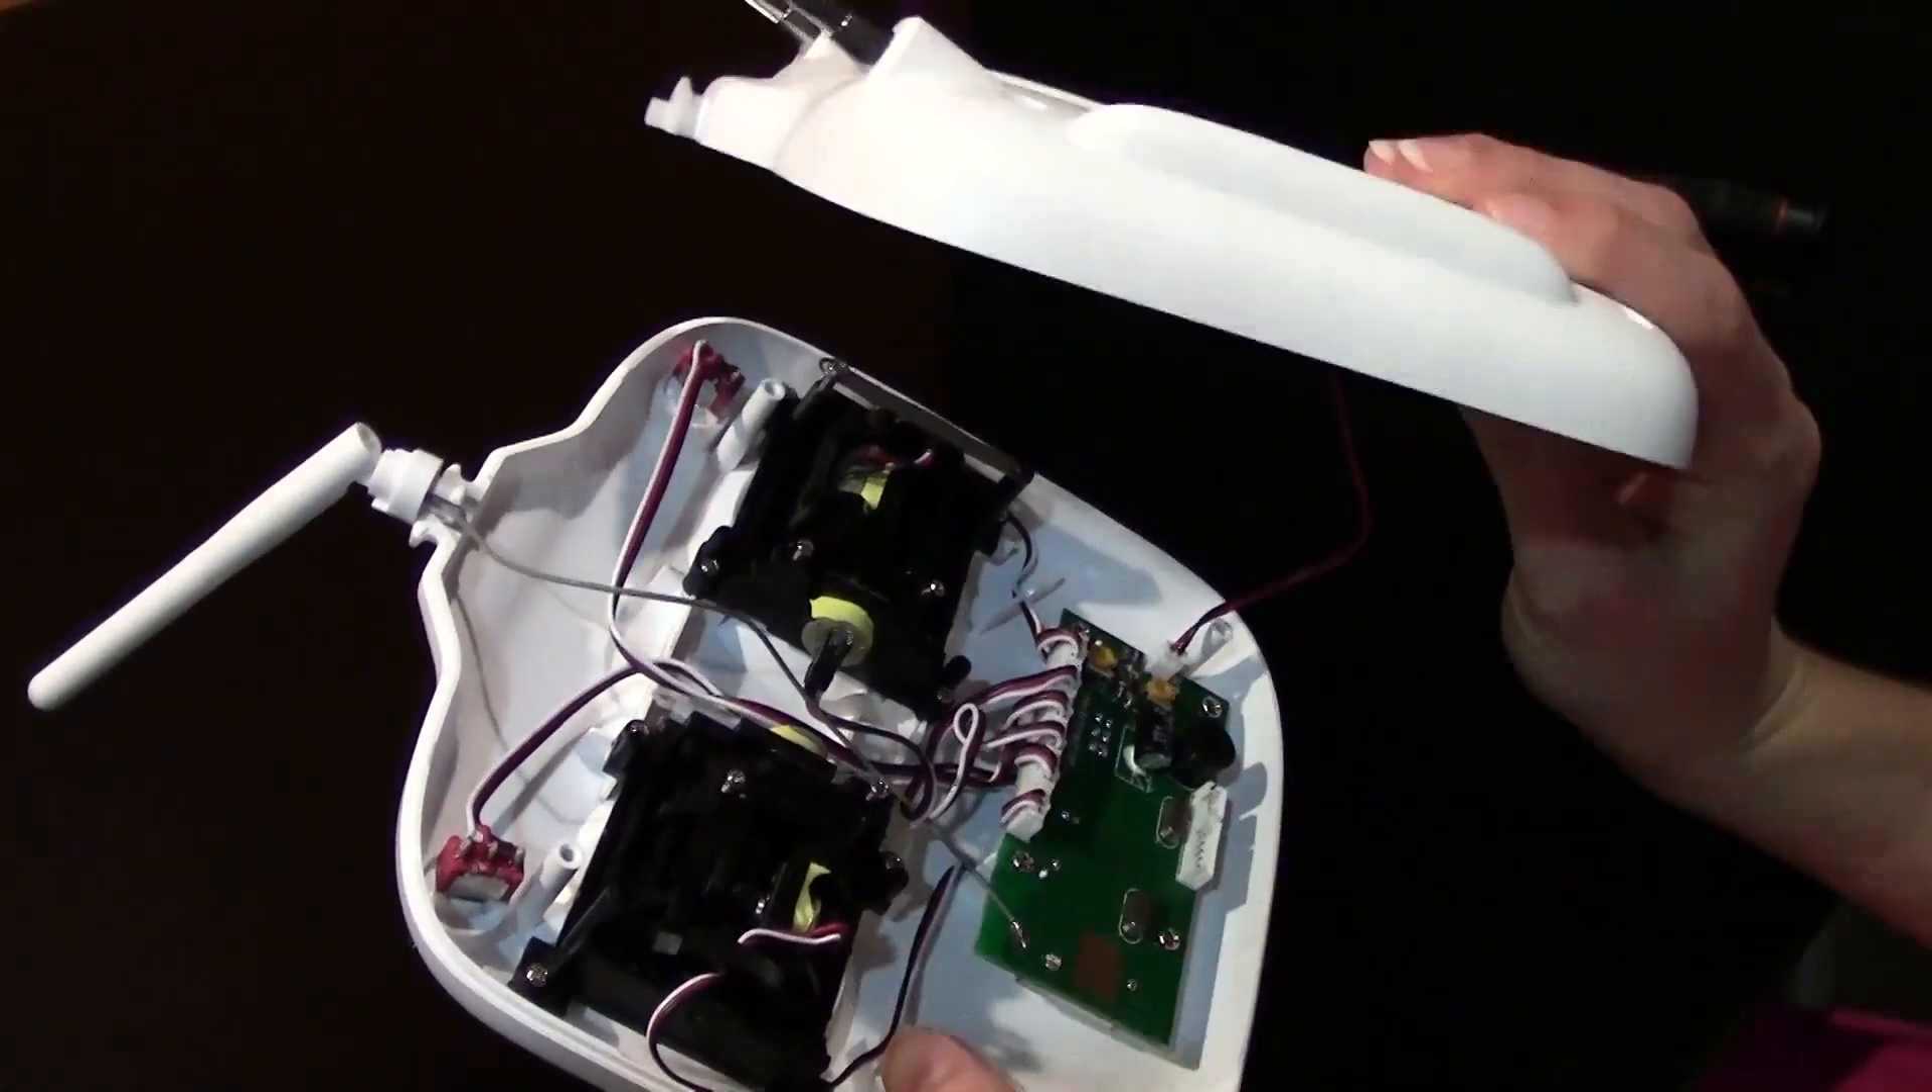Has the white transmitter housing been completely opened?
Yes.